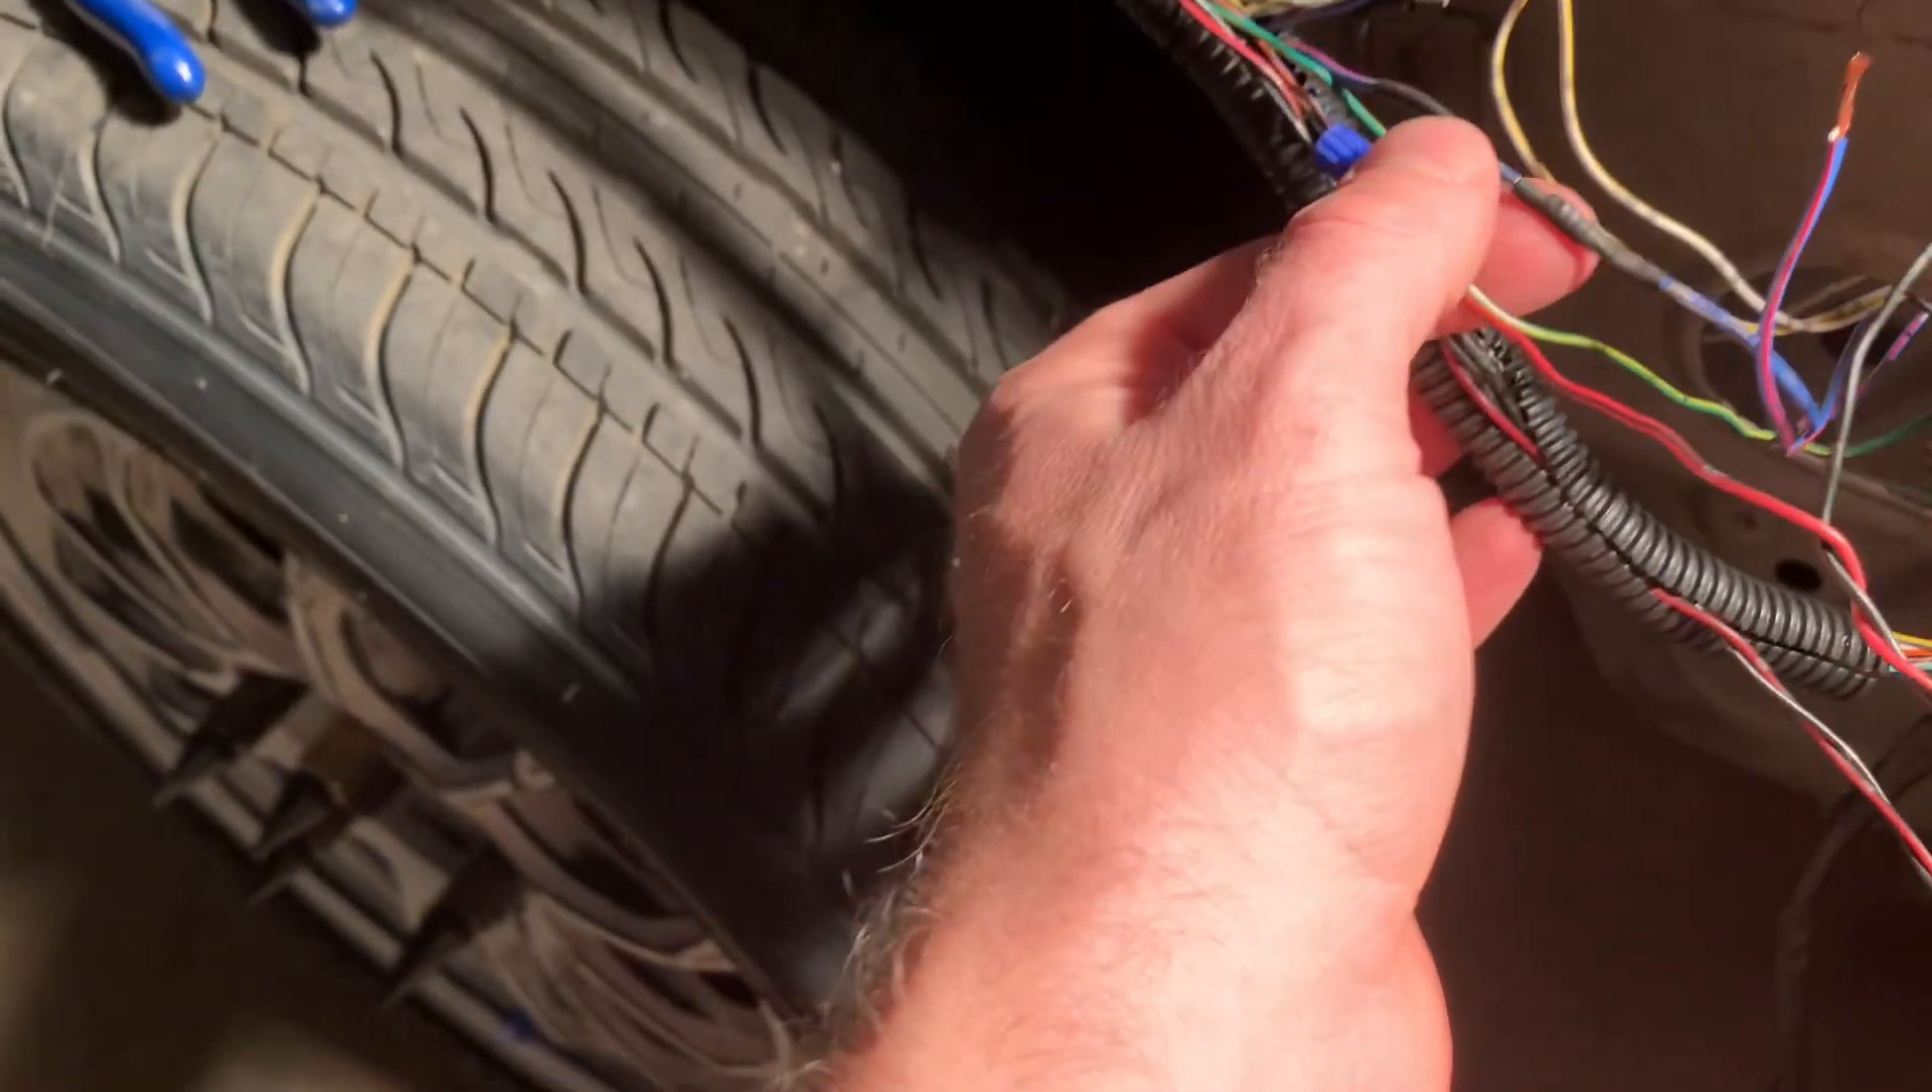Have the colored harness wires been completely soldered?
No.